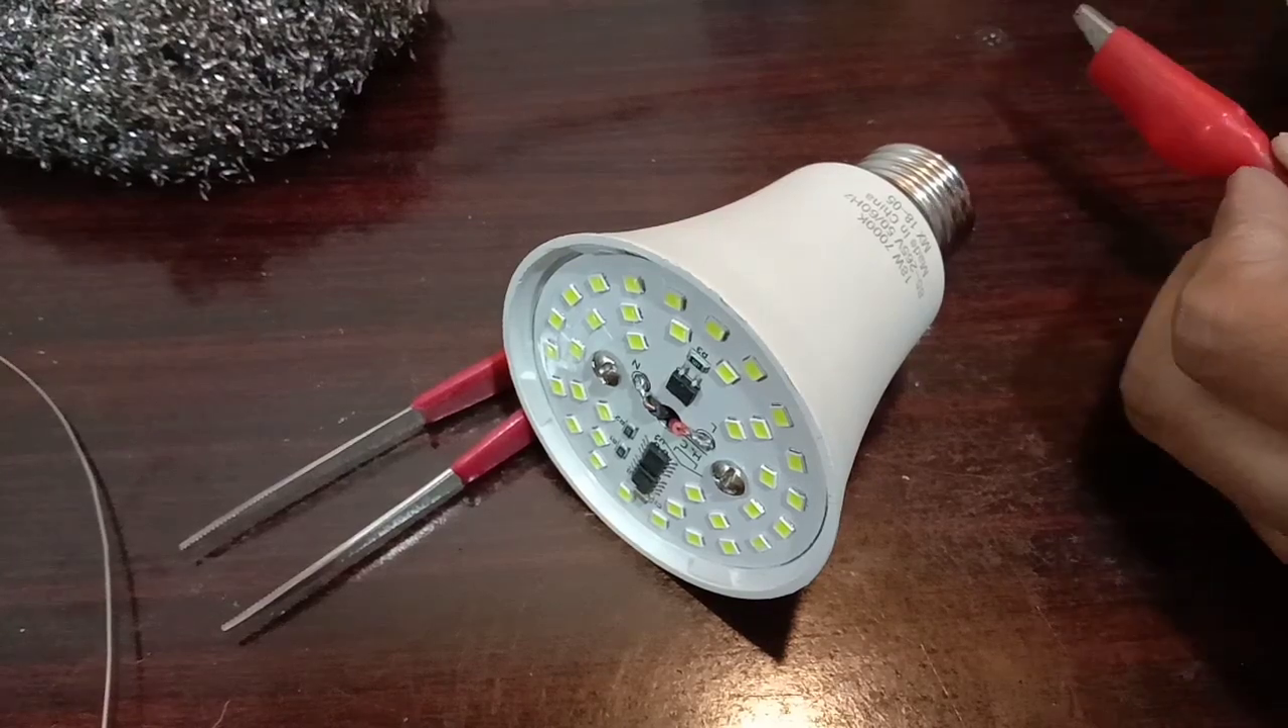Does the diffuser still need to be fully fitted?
Yes.